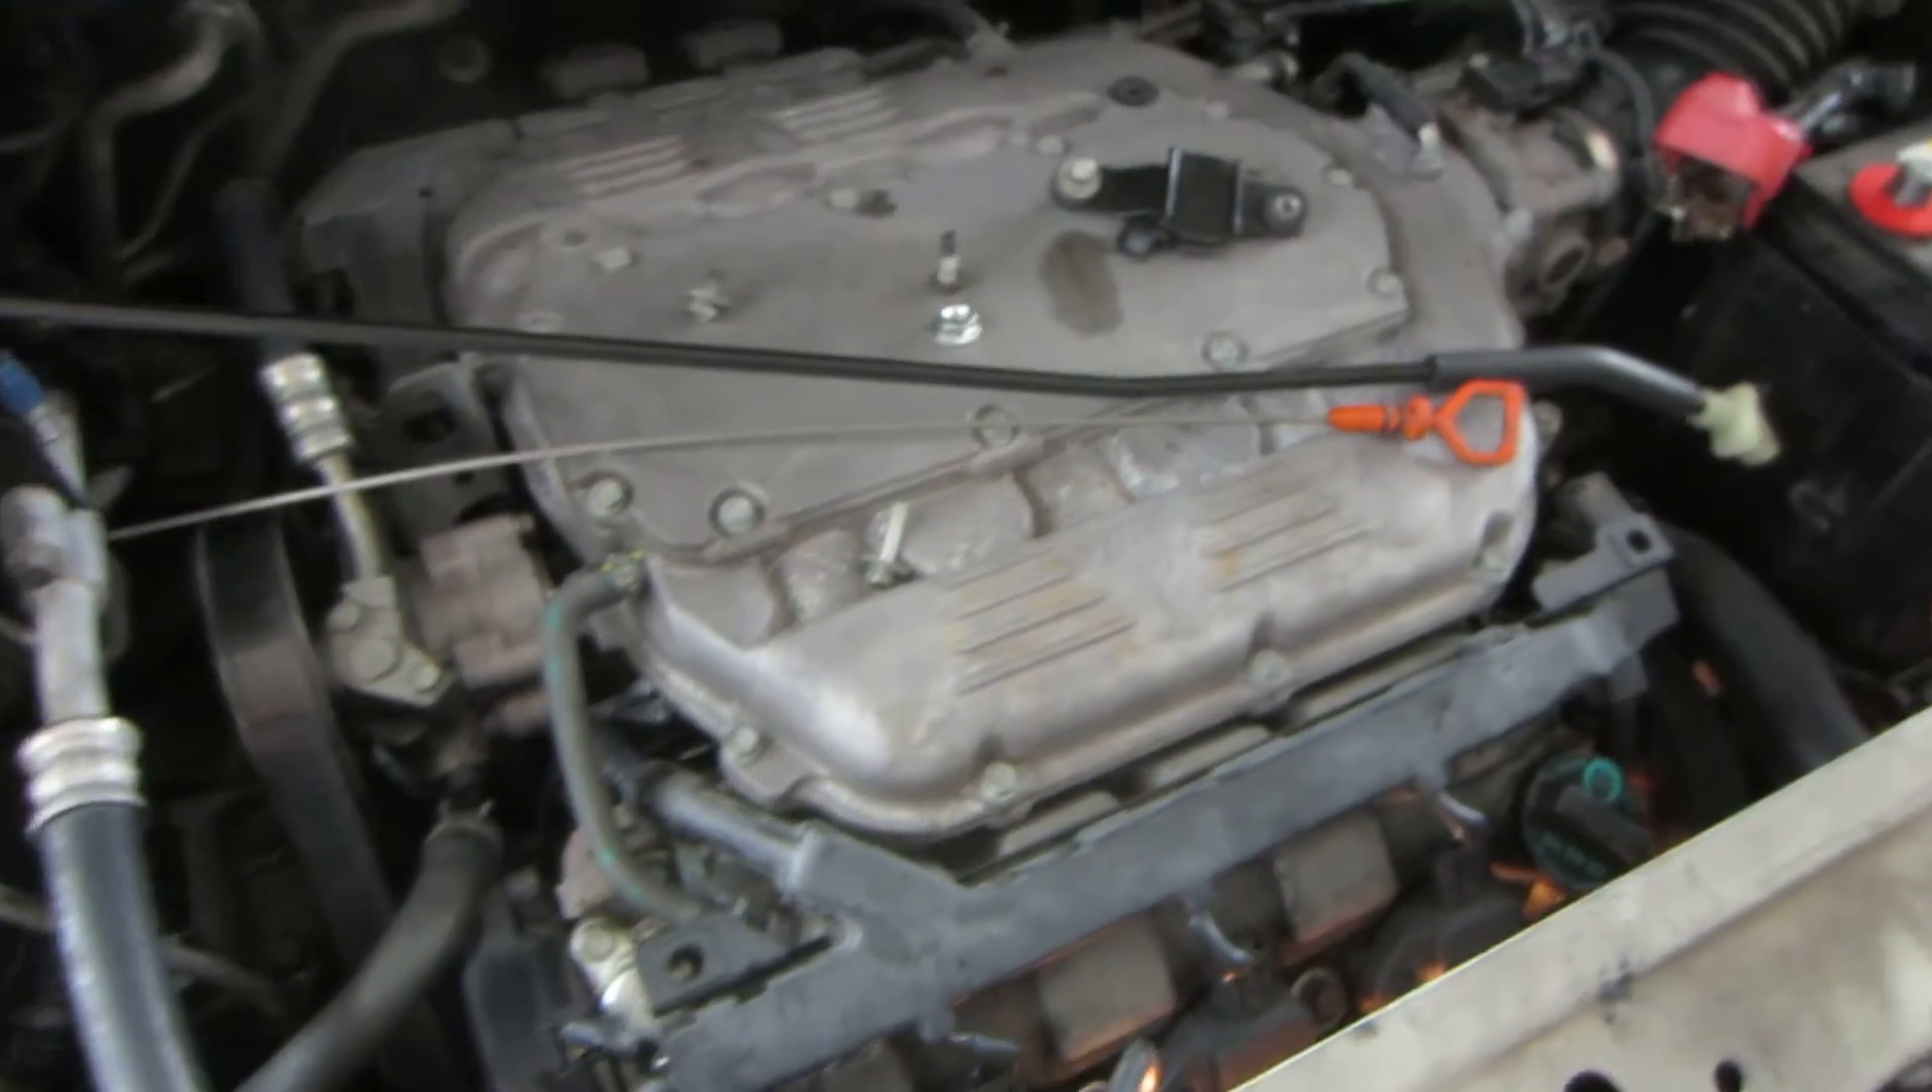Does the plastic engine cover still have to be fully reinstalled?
Yes.